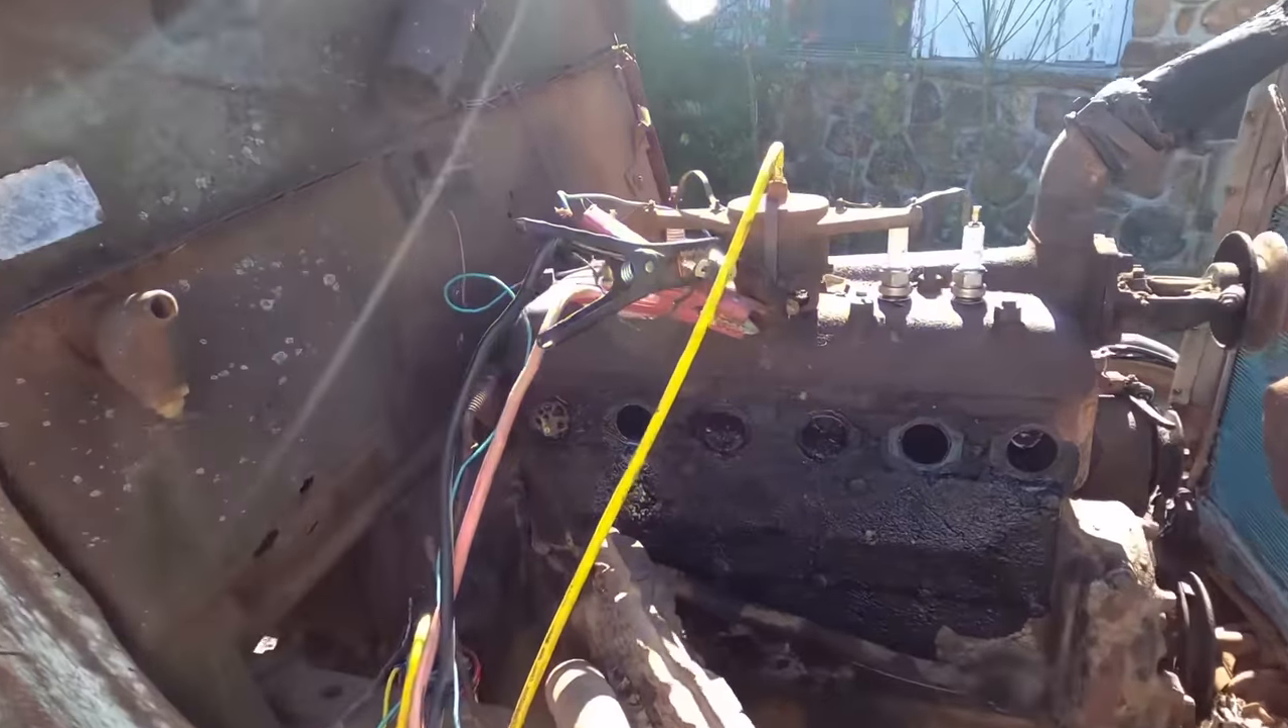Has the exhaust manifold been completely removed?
Yes.